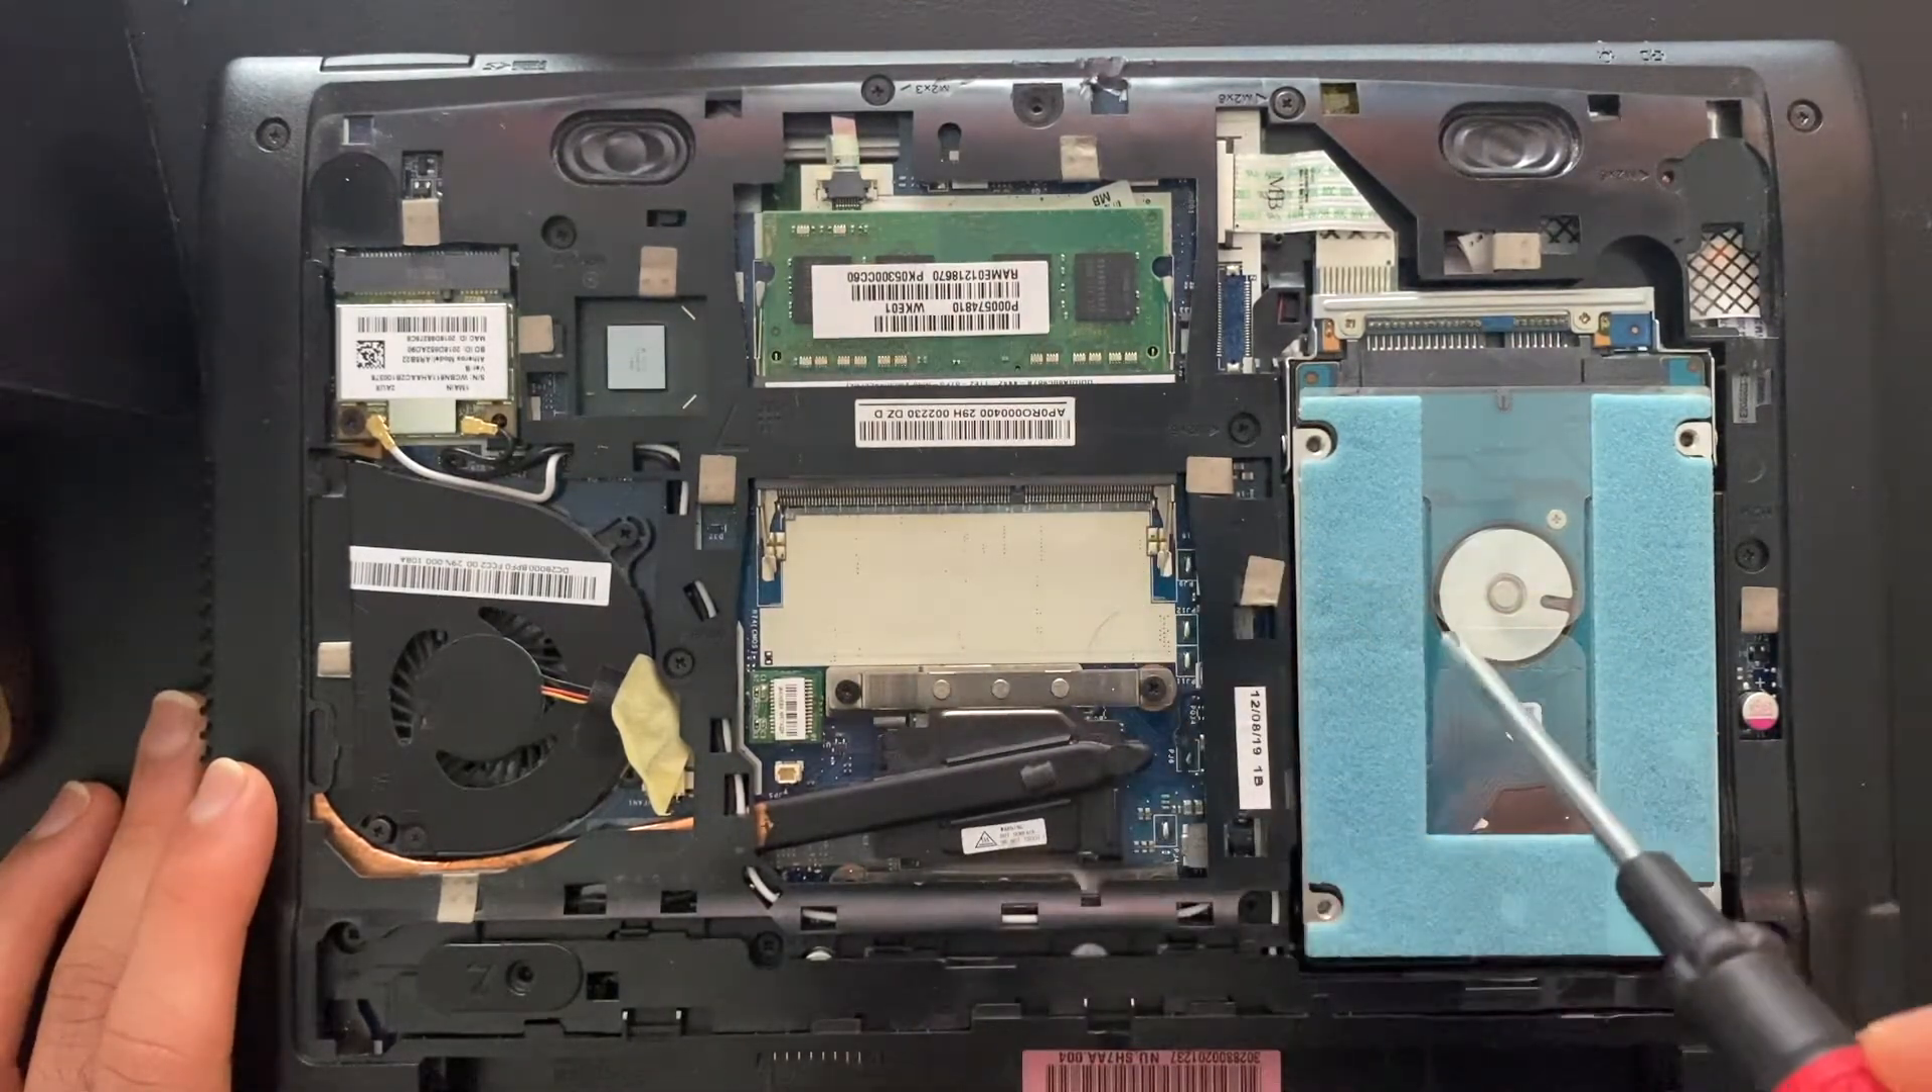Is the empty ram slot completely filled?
No.